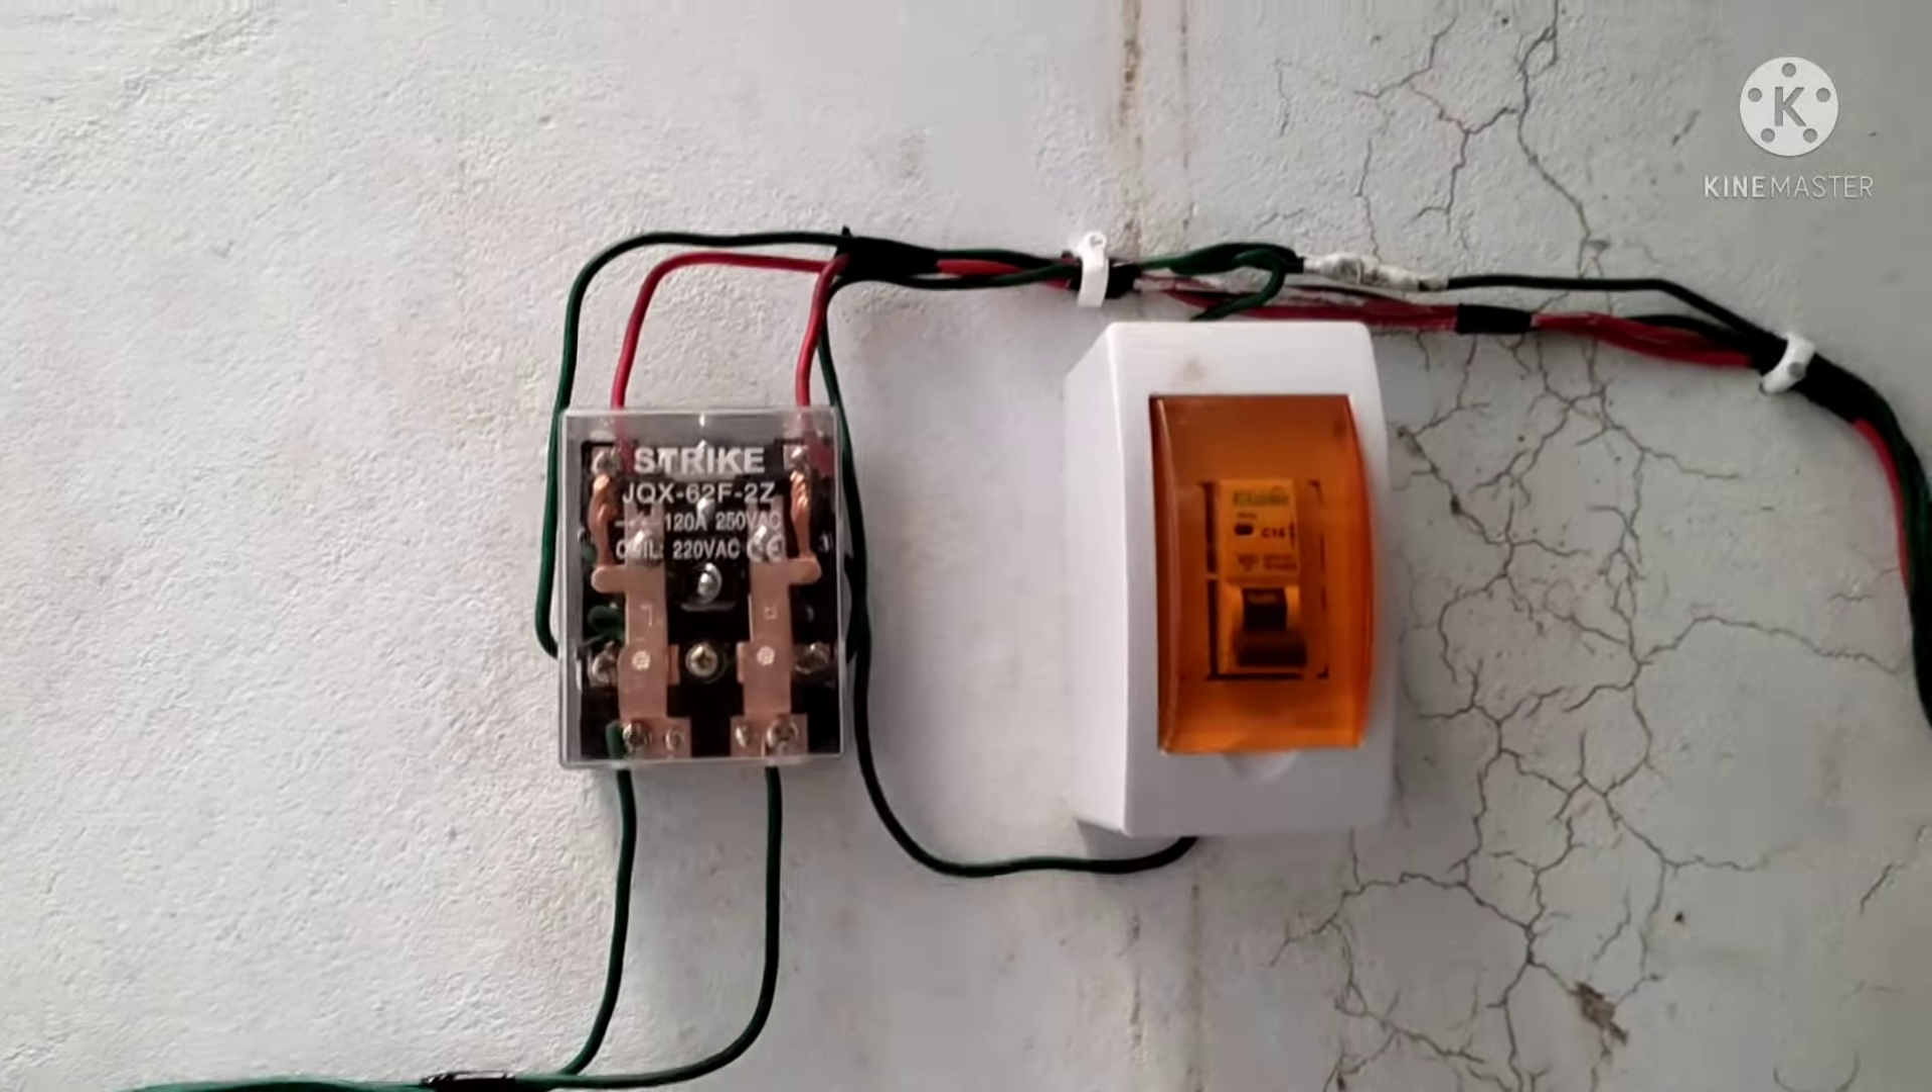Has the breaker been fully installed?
Yes.